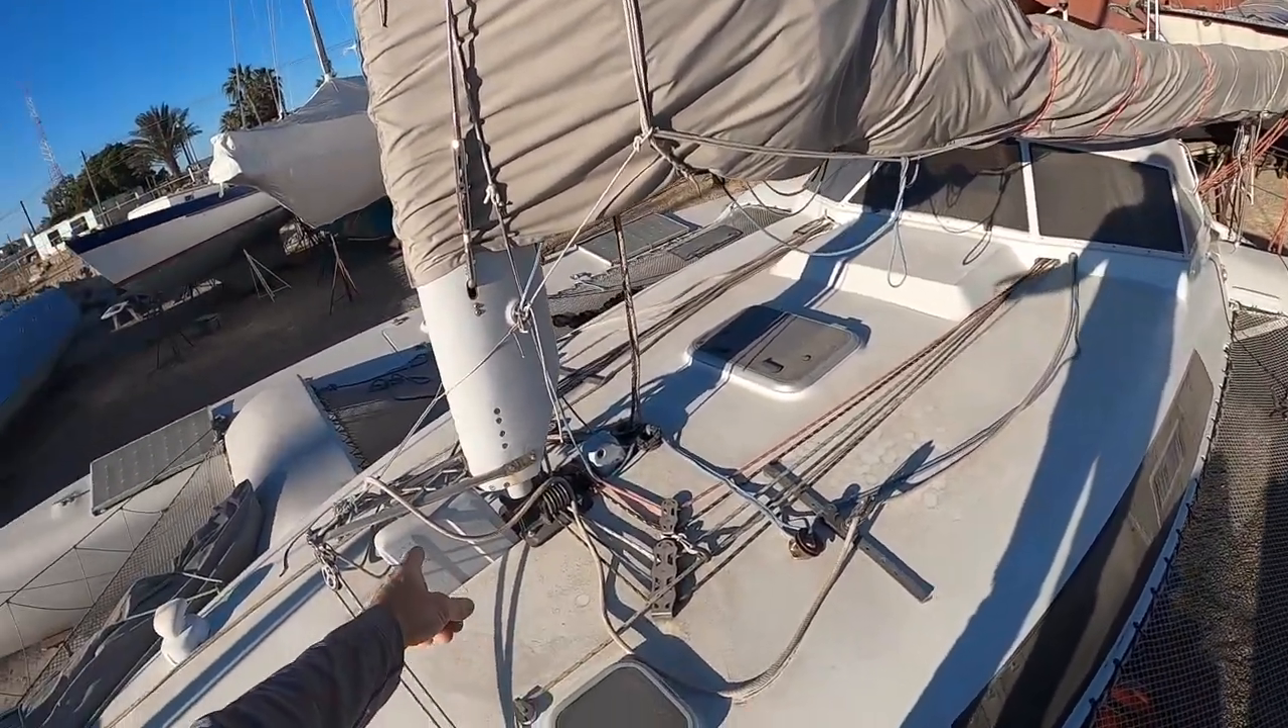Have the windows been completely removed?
No.